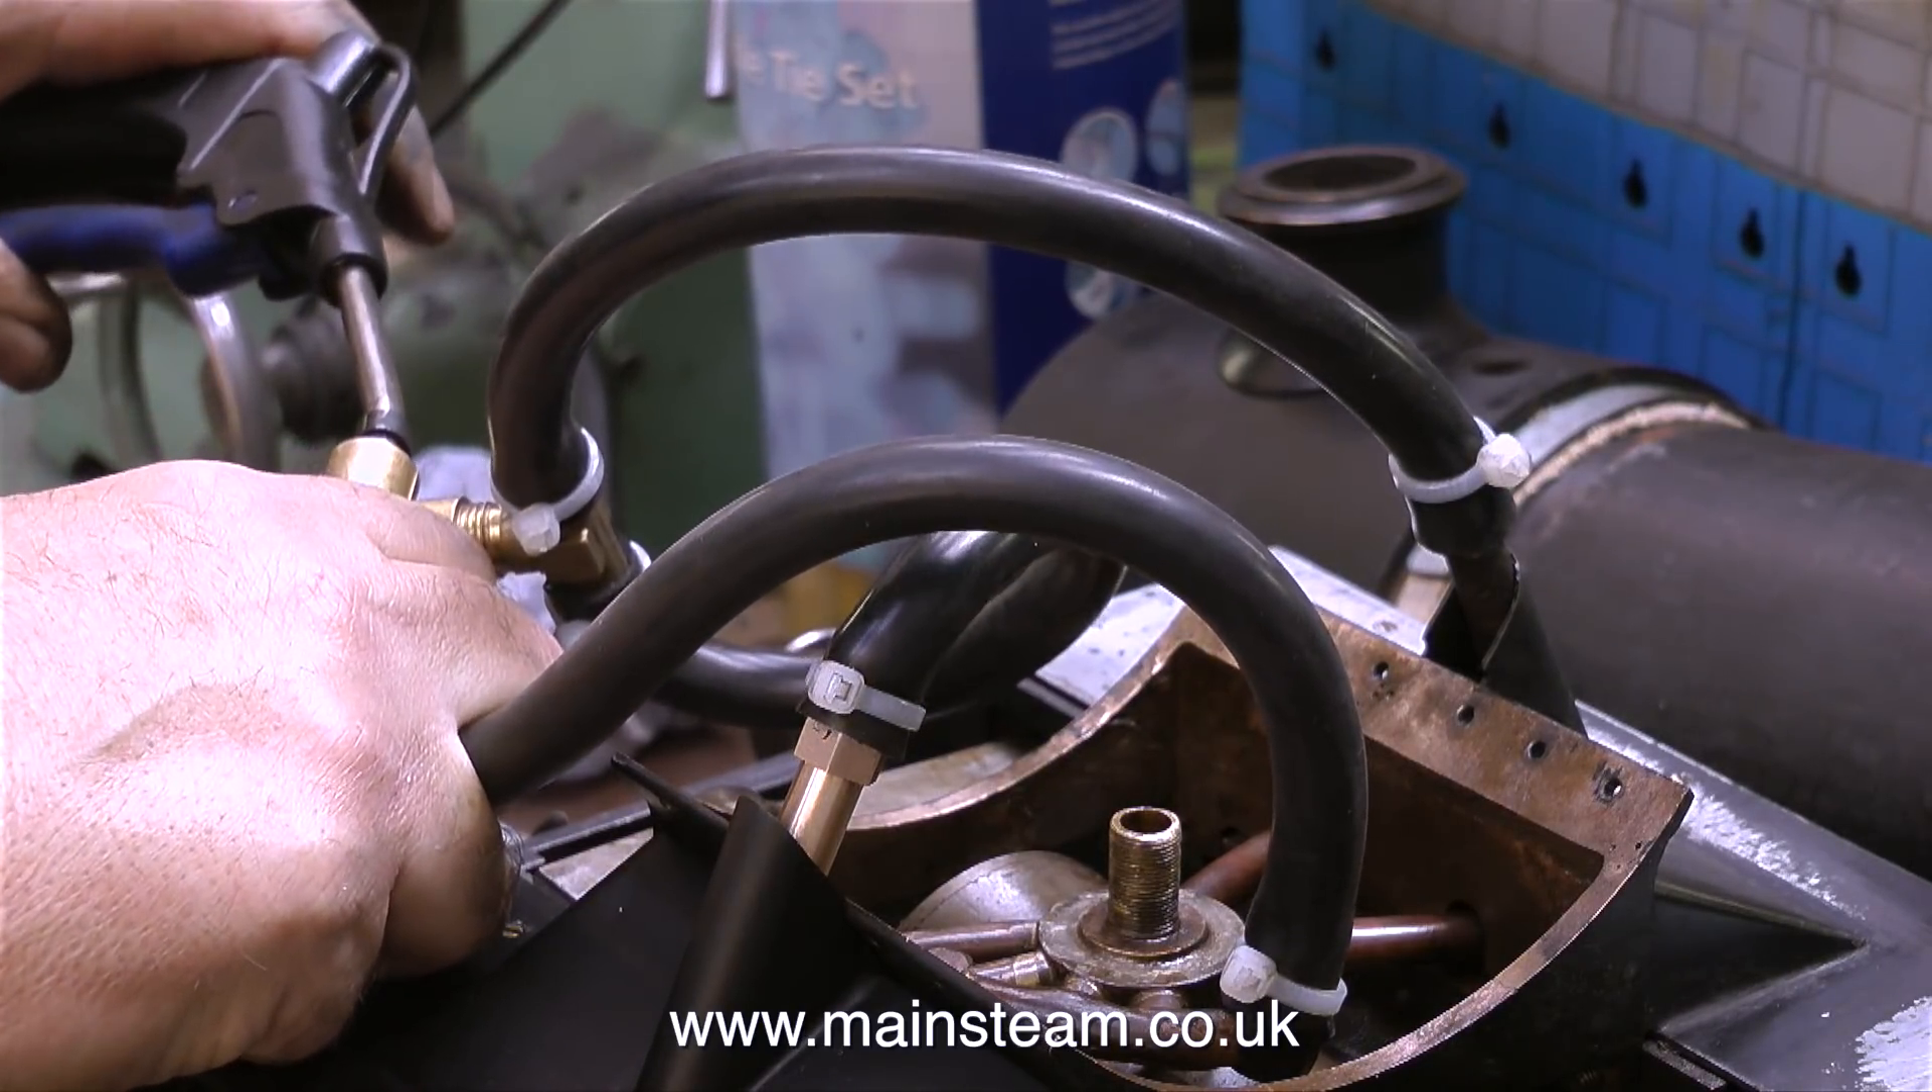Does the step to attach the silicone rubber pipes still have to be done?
No.